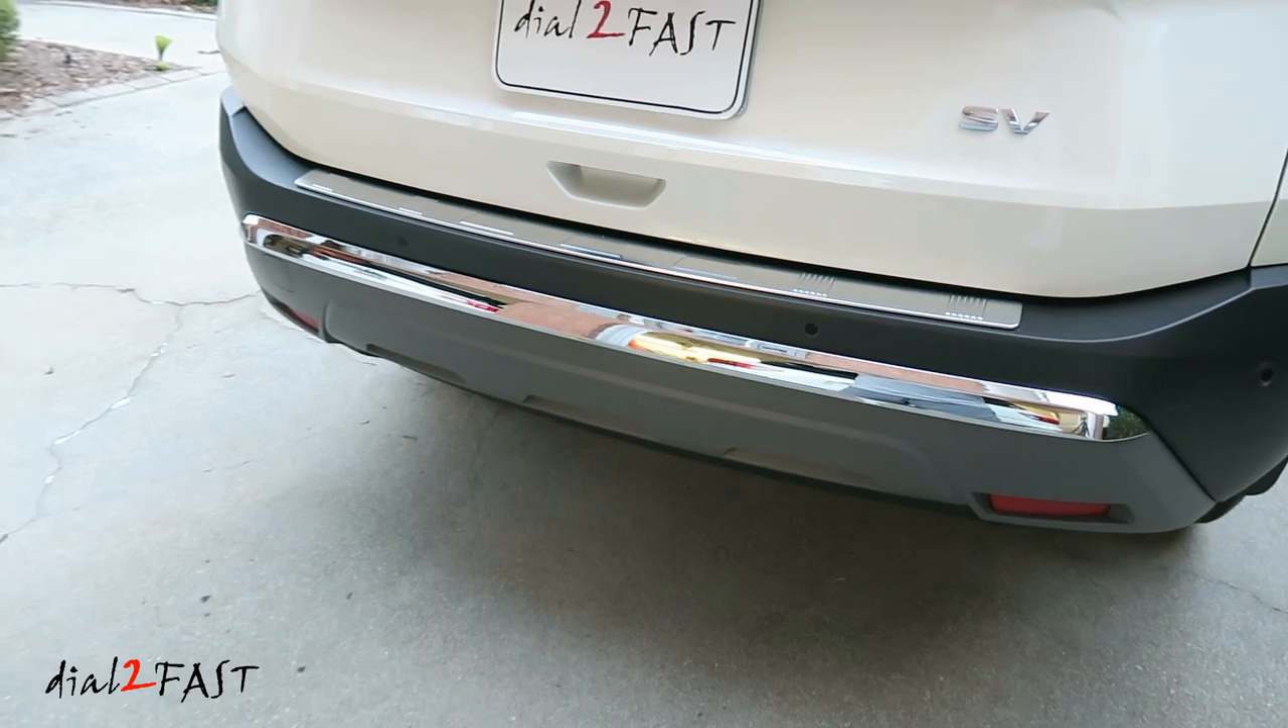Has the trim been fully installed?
Yes.